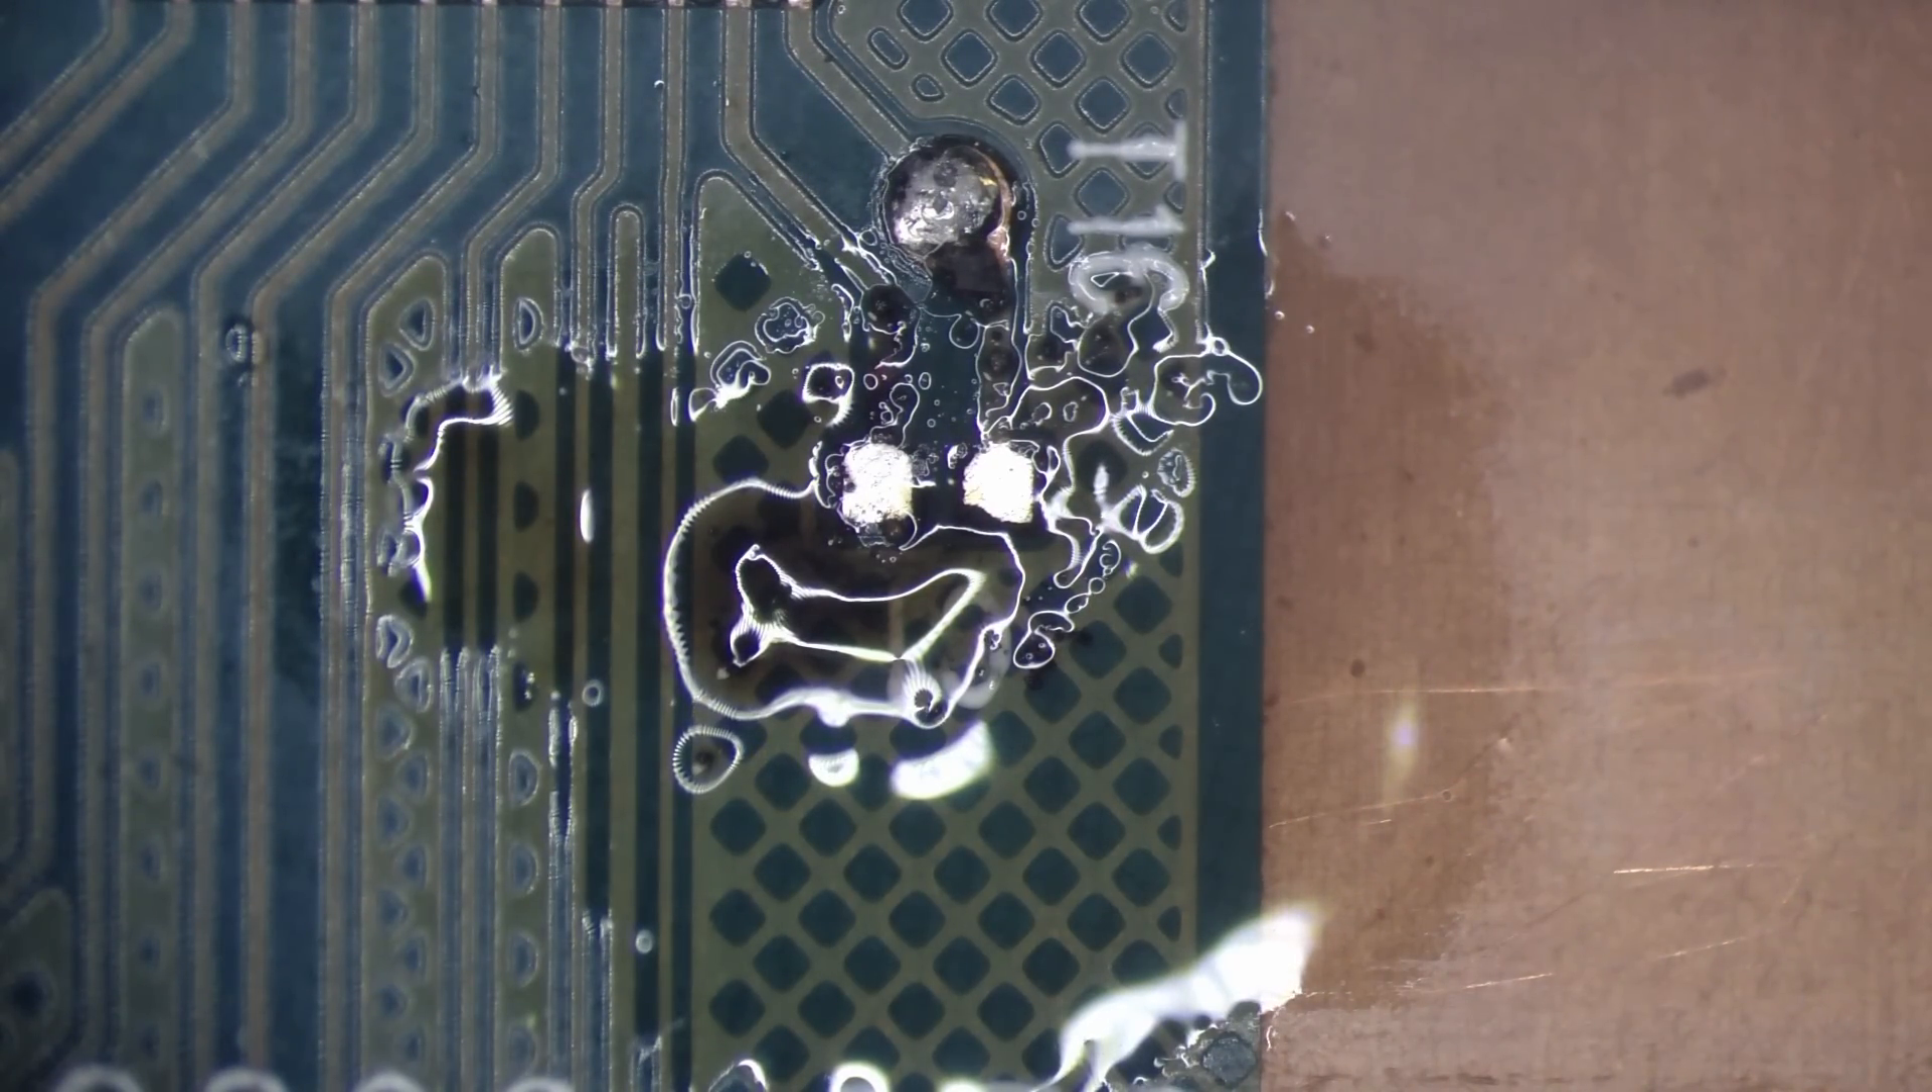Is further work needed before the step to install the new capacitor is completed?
Yes.